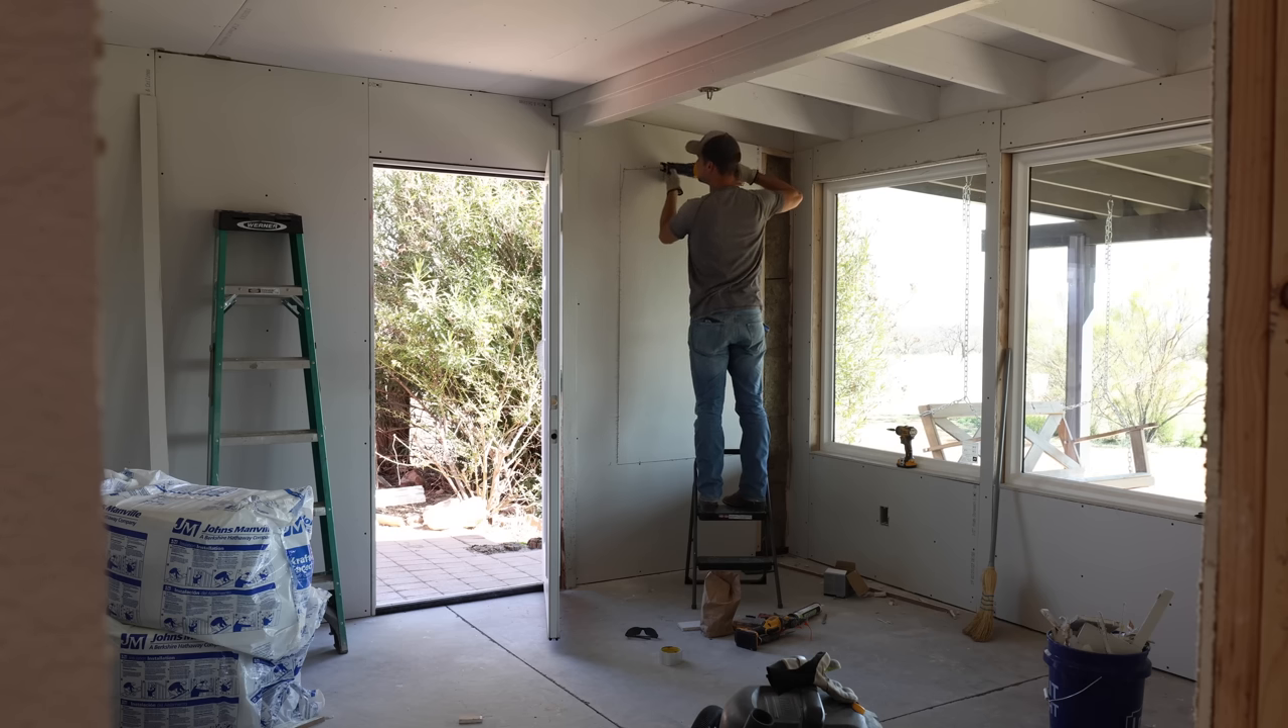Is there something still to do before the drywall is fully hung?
Yes.